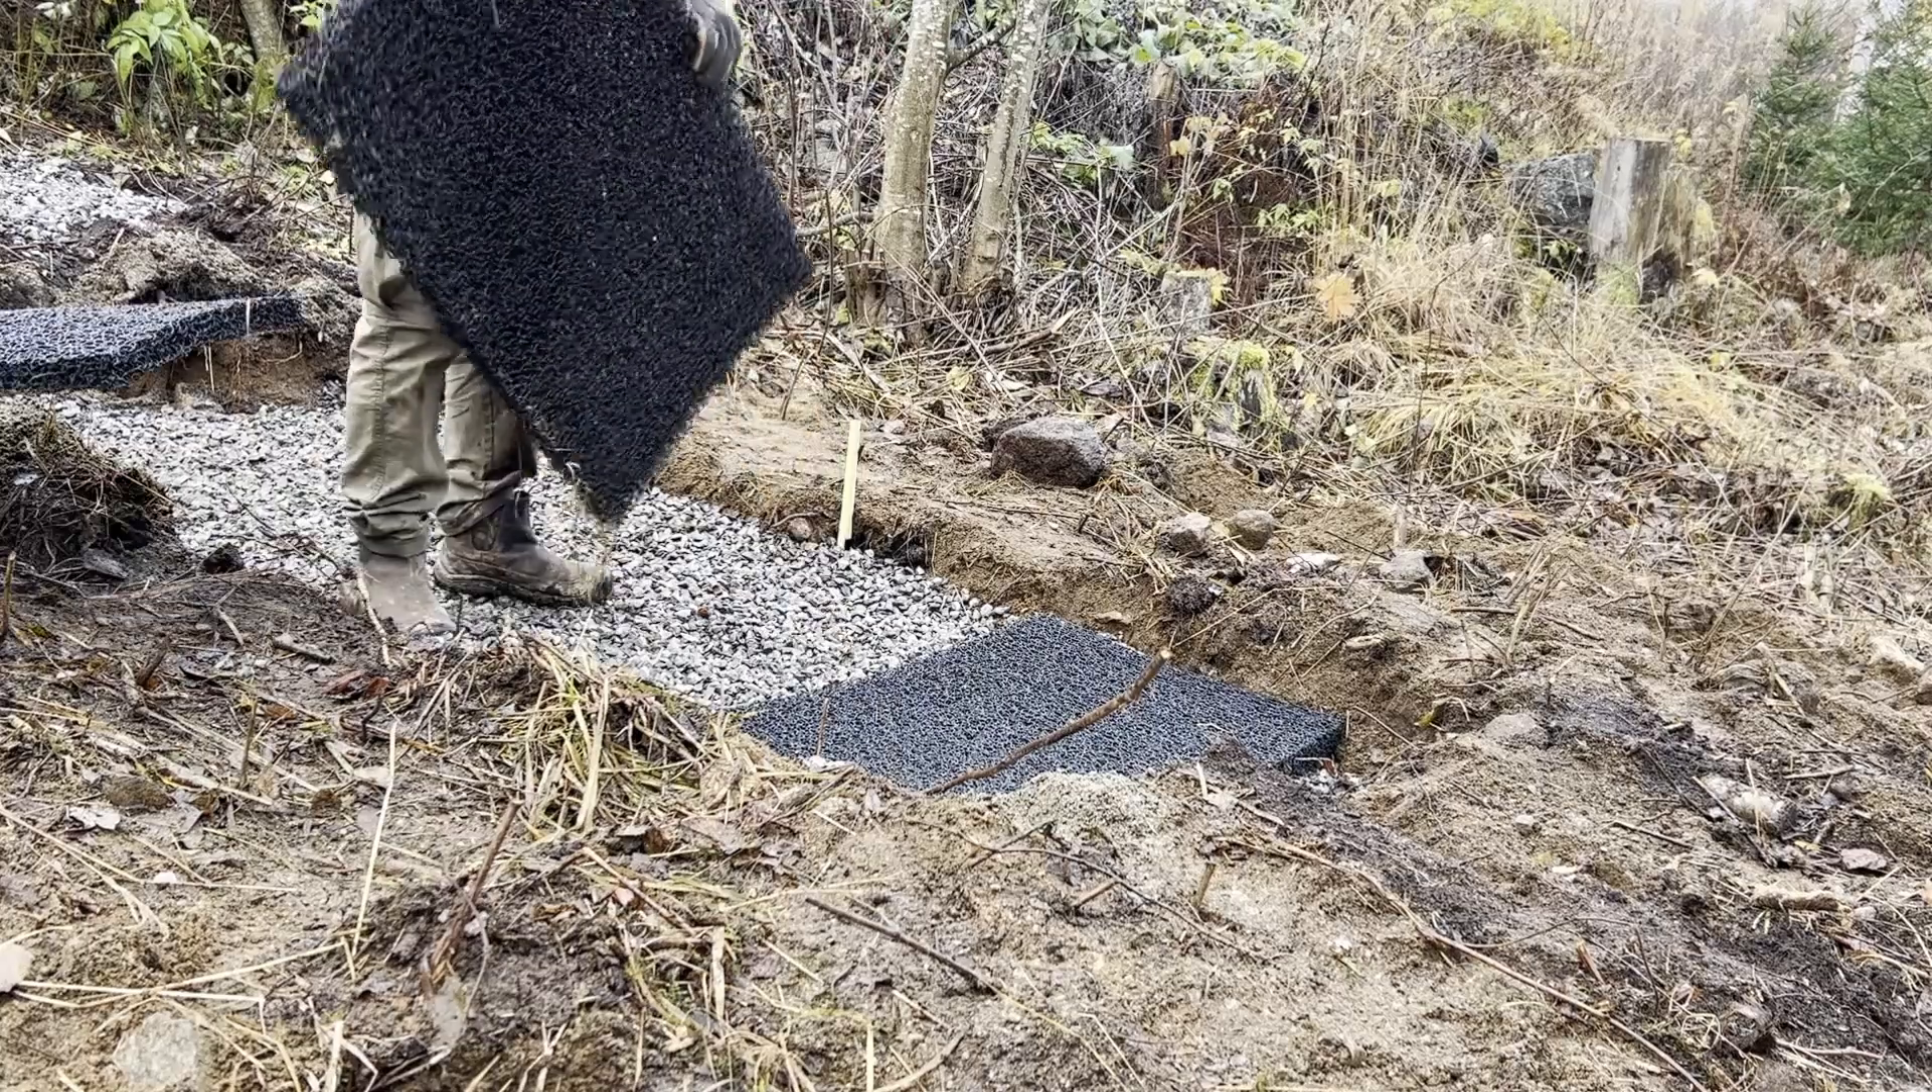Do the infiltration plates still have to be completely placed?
Yes.